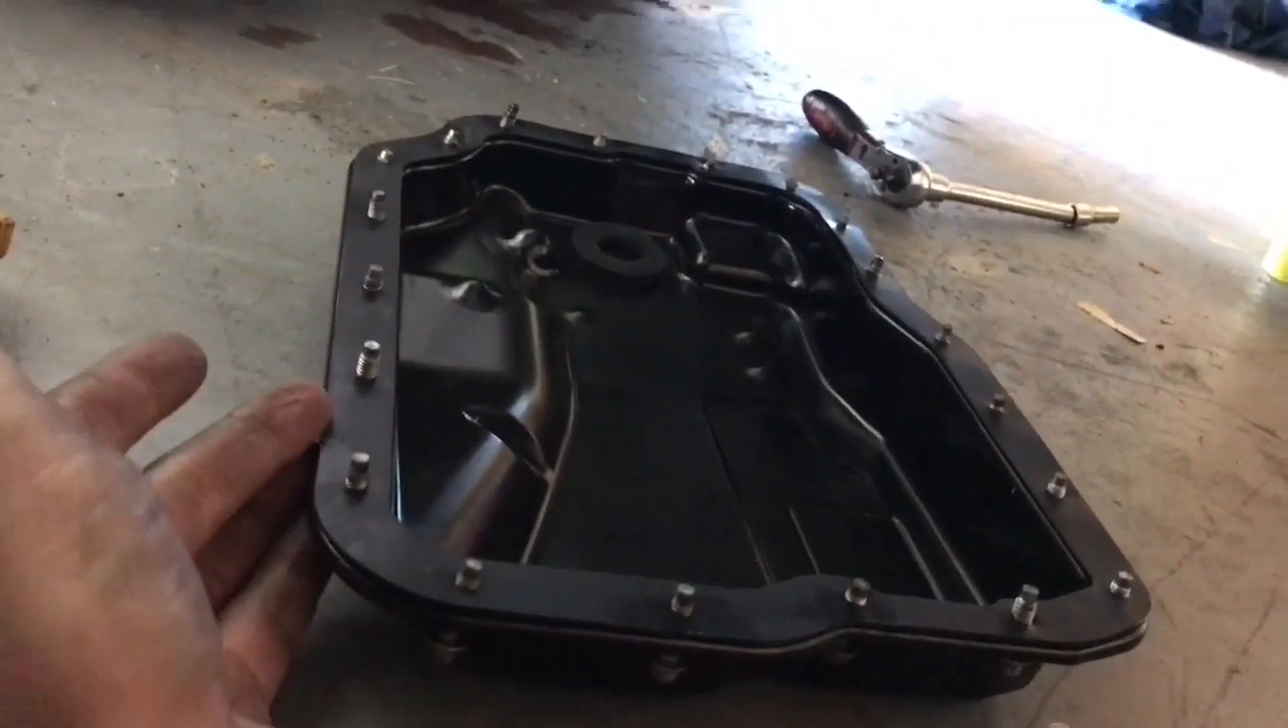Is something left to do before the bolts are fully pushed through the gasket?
No.